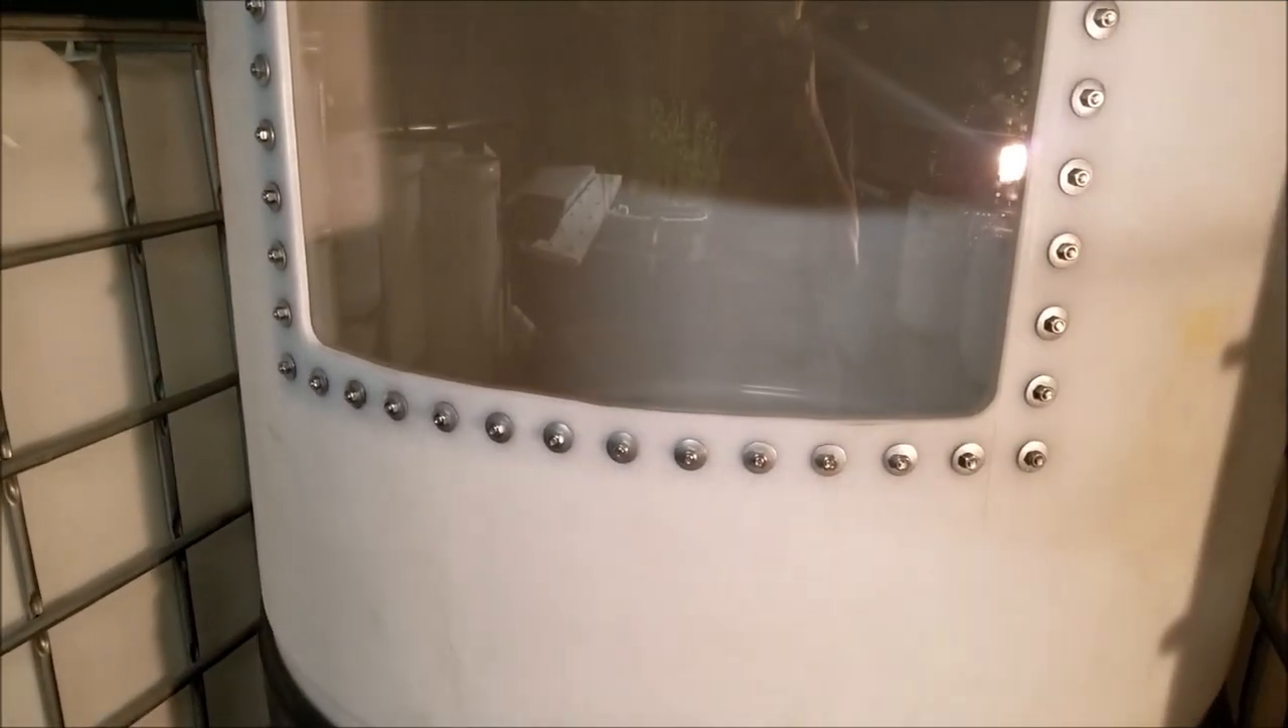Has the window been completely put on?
Yes.